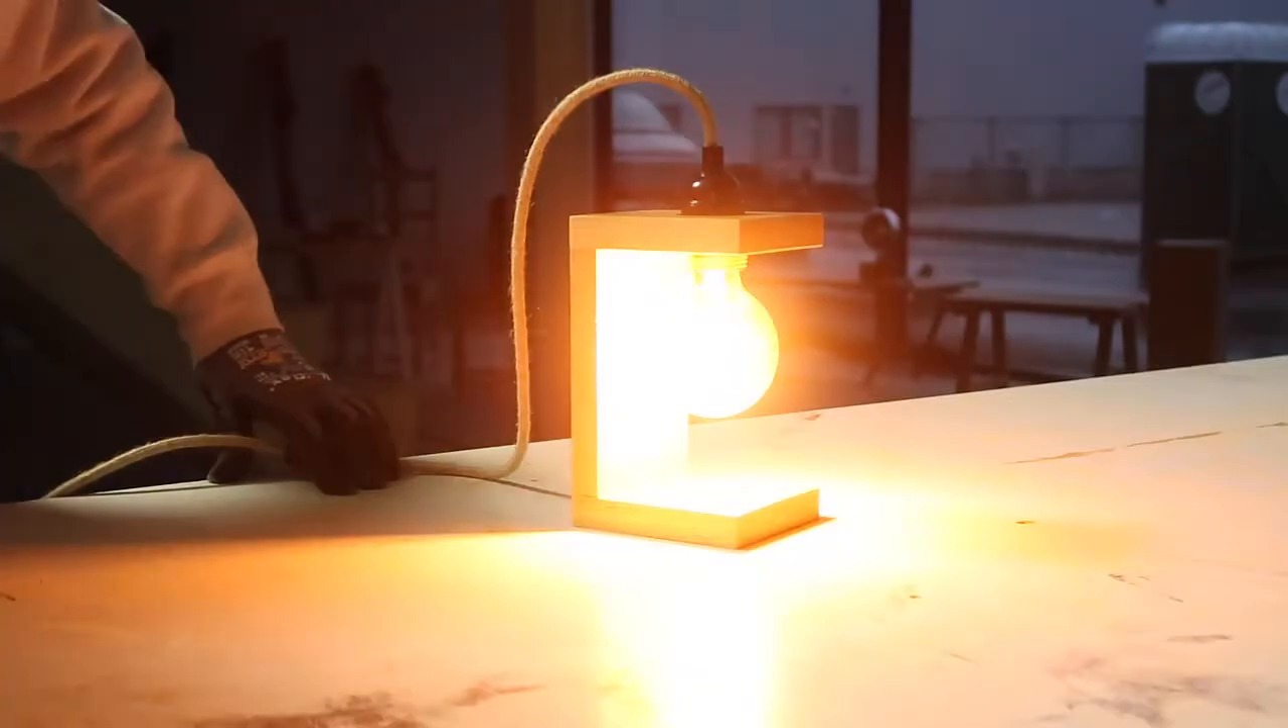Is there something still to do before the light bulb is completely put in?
No.